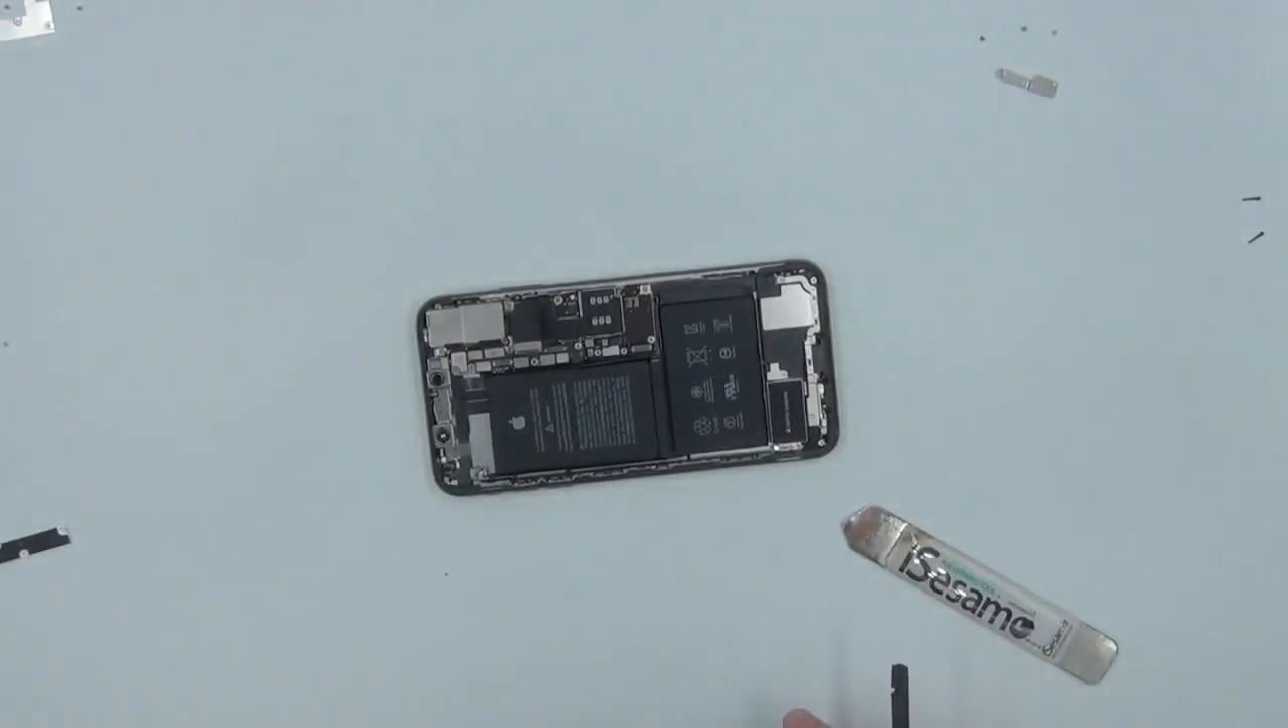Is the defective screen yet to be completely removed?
No.